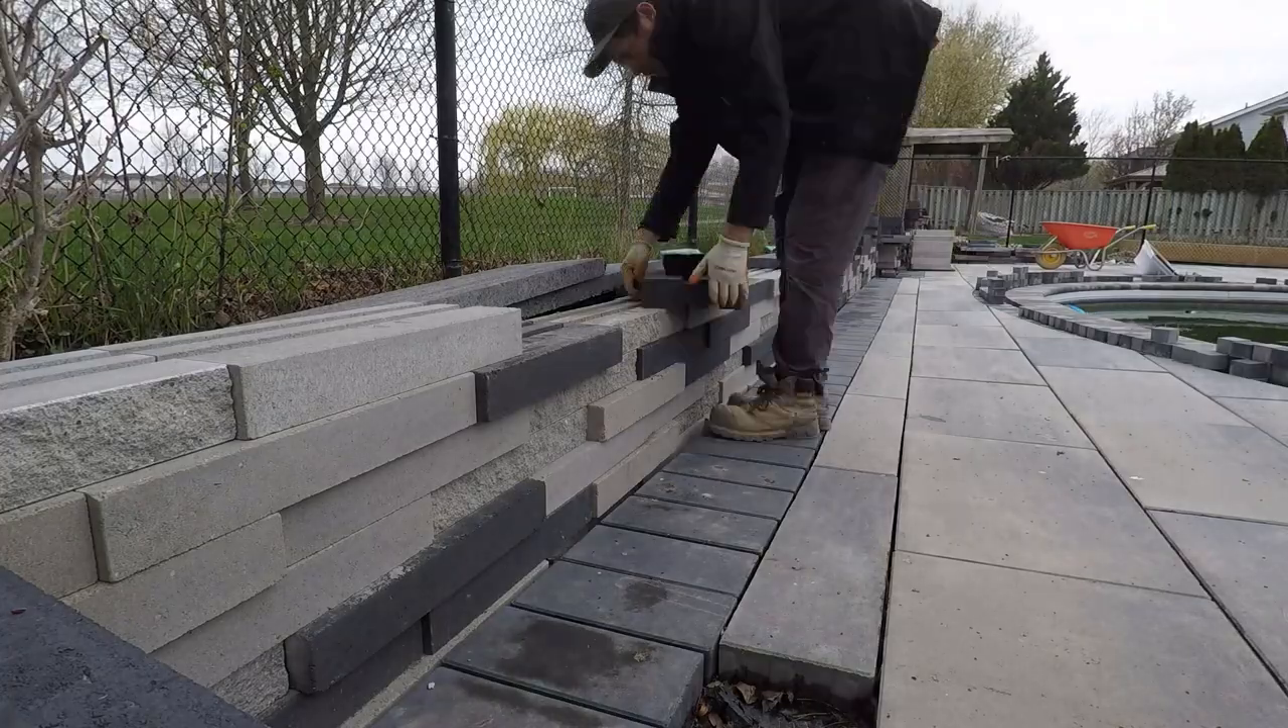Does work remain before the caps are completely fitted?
Yes.